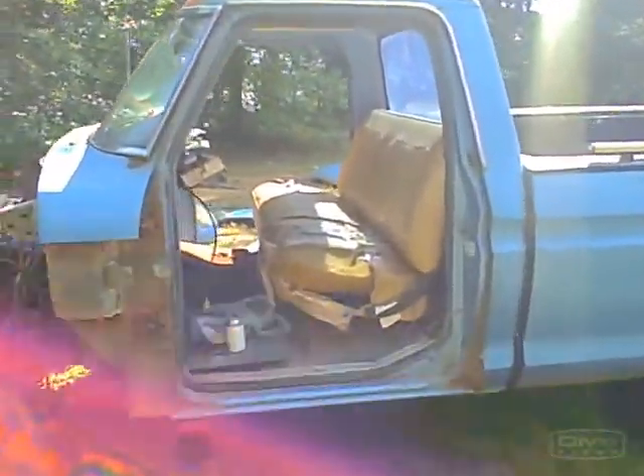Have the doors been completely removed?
Yes.